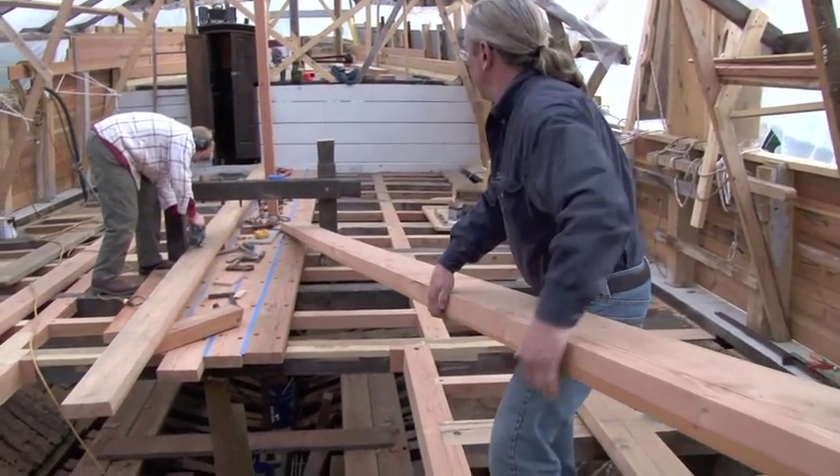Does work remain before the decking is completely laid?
Yes.